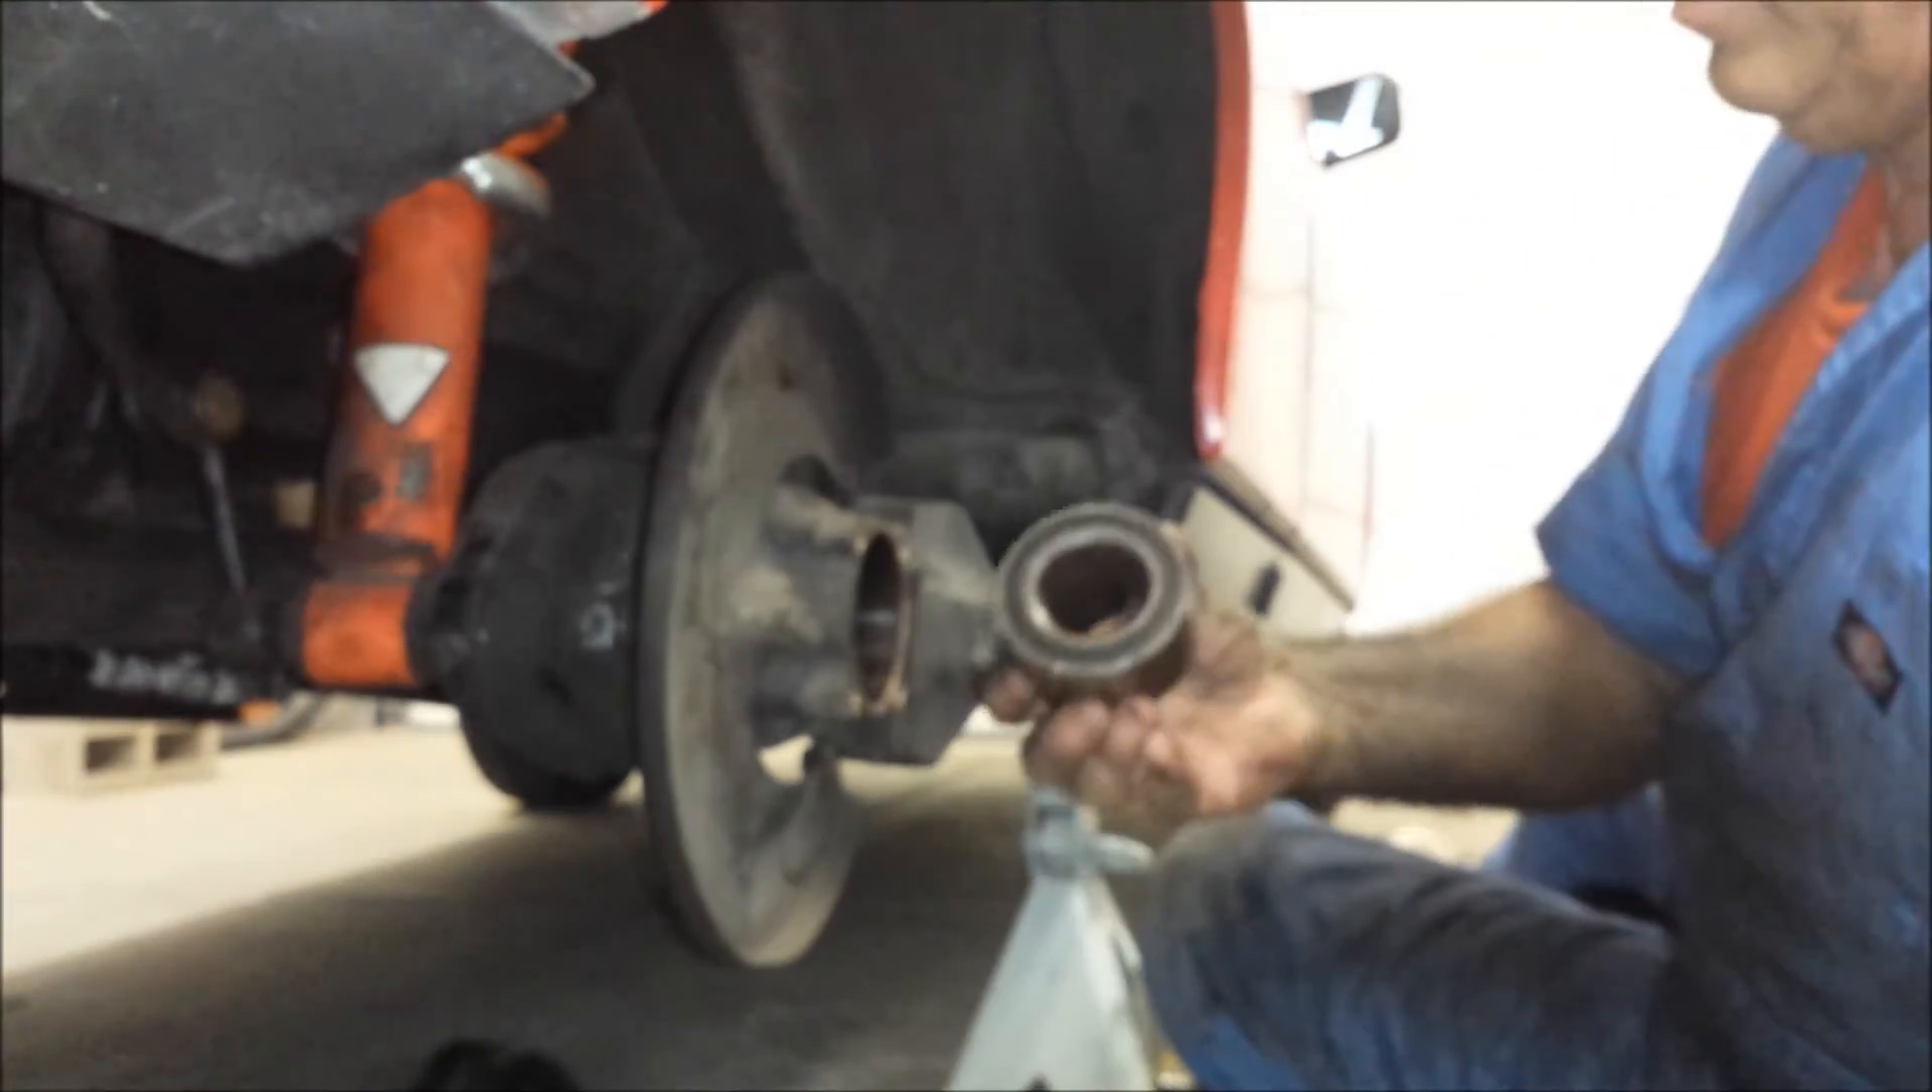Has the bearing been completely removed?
Yes.